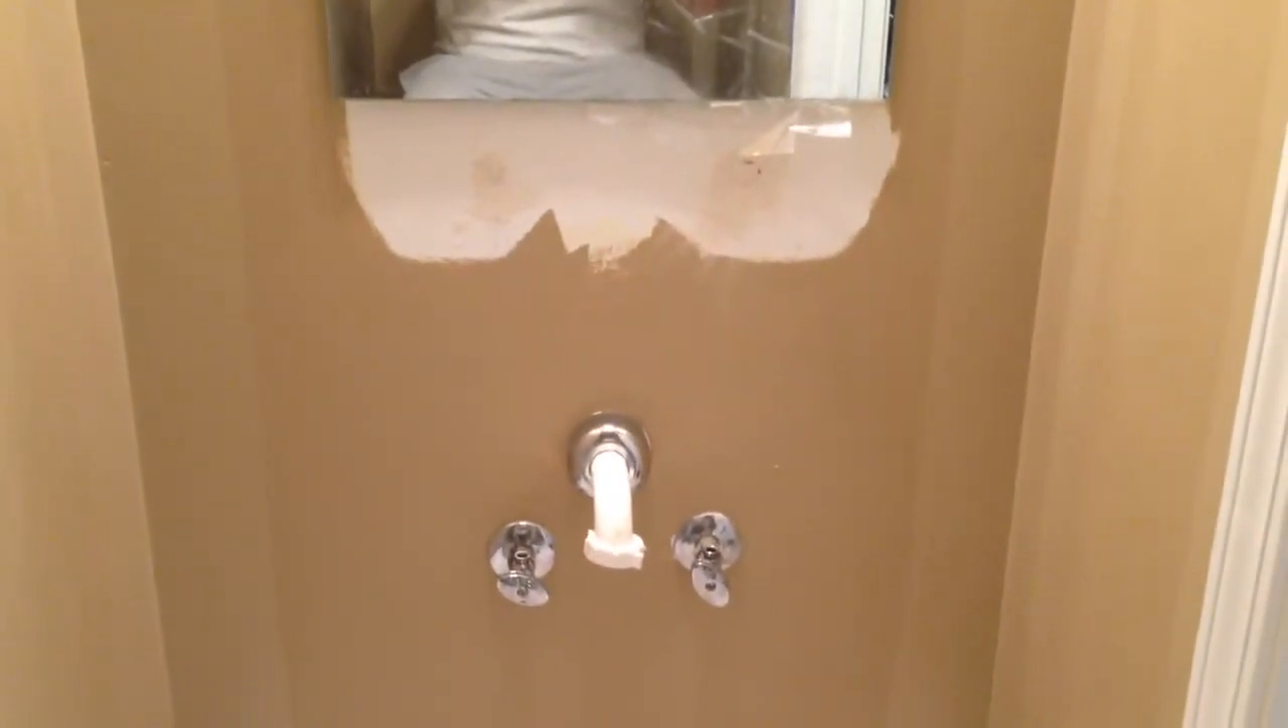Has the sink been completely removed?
Yes.